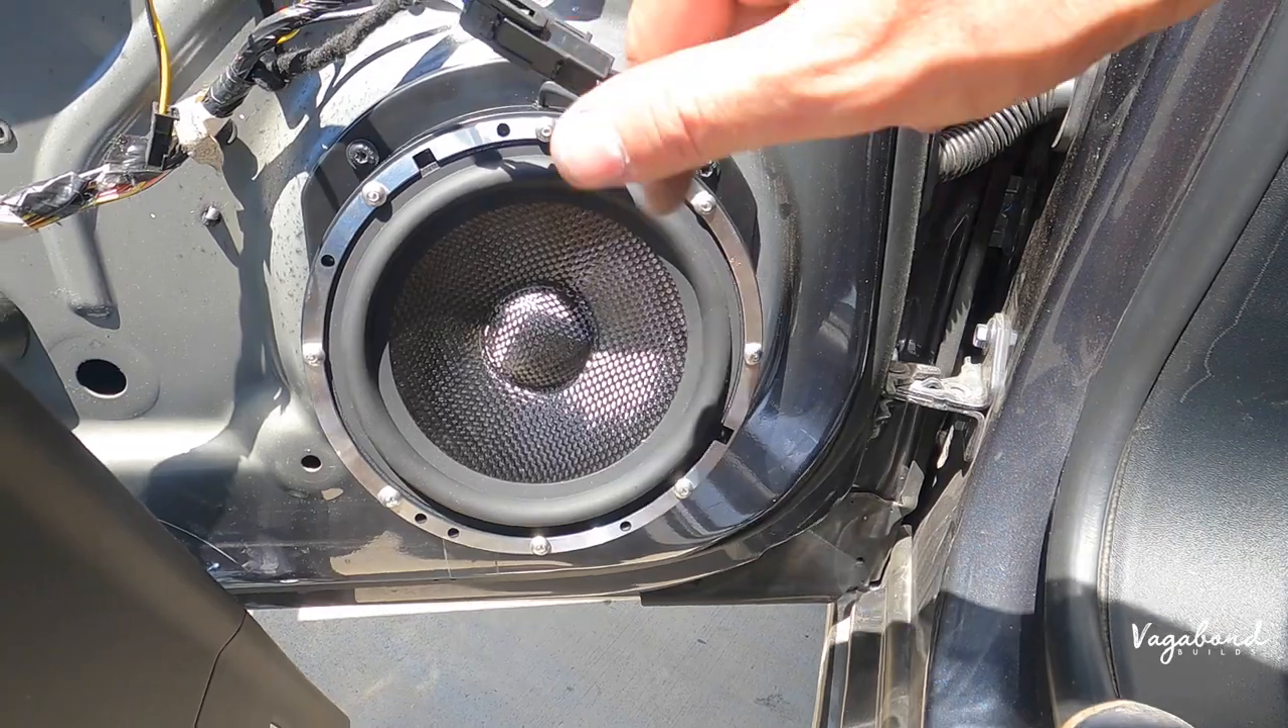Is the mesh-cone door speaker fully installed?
Yes.